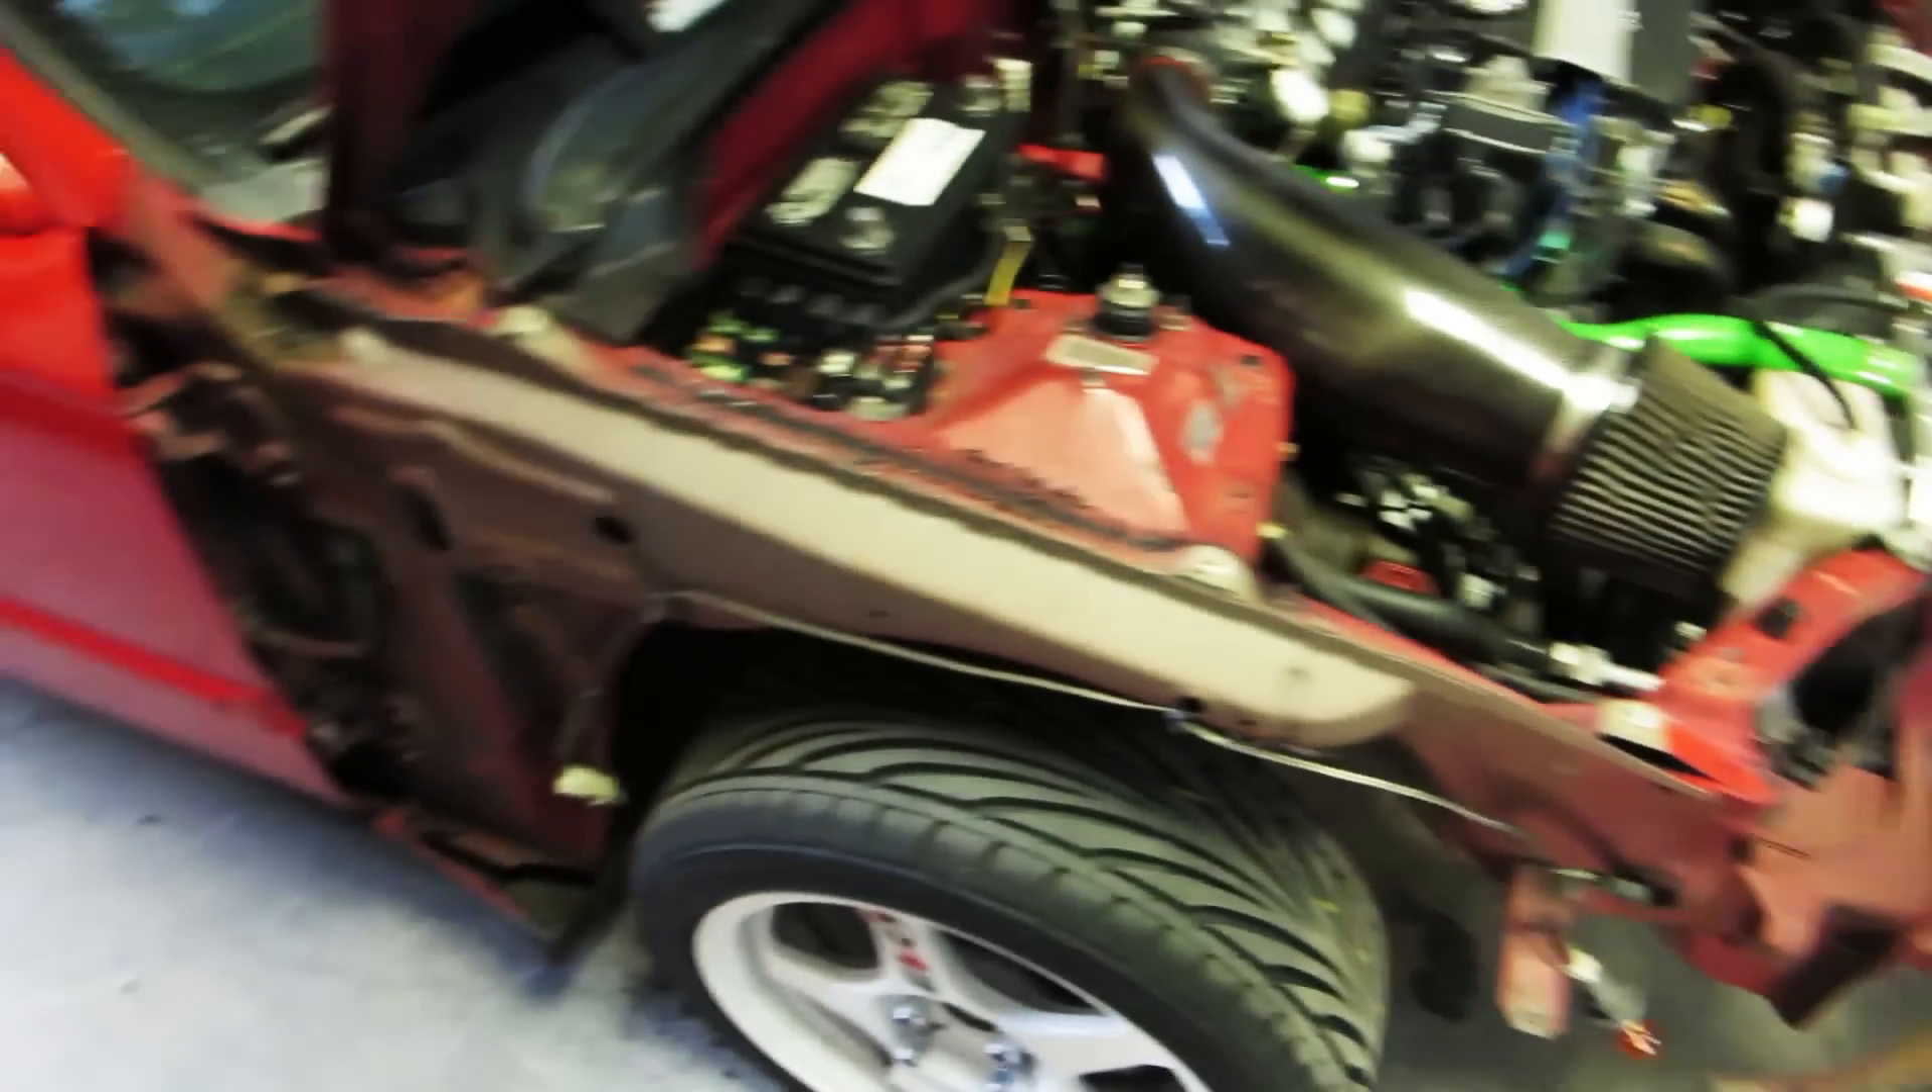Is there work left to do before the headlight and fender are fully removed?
No.